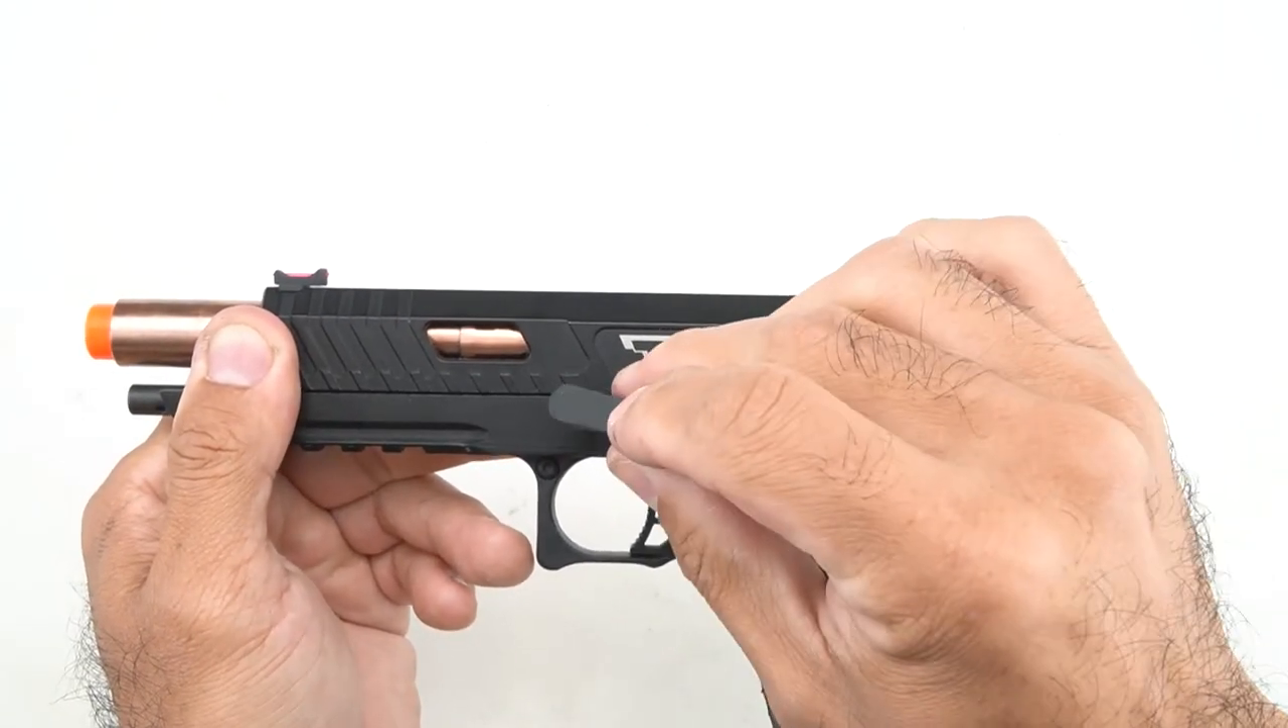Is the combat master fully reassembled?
No.